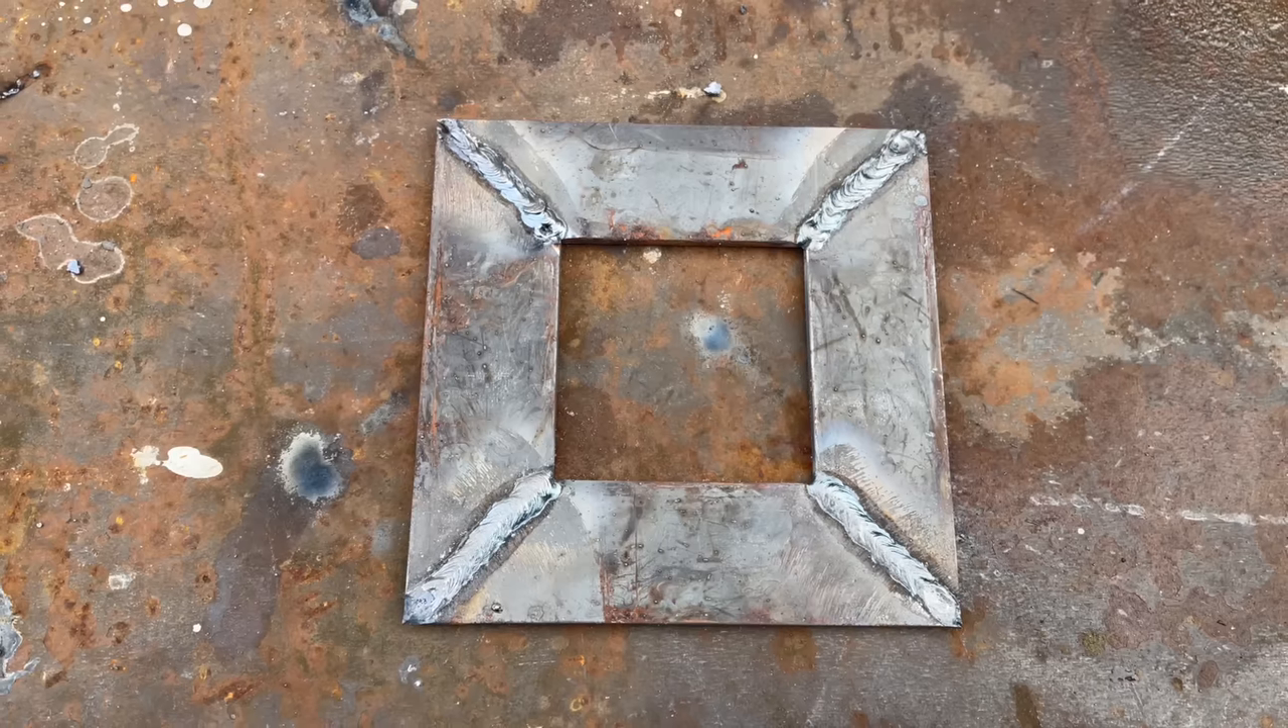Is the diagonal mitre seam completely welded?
Yes.